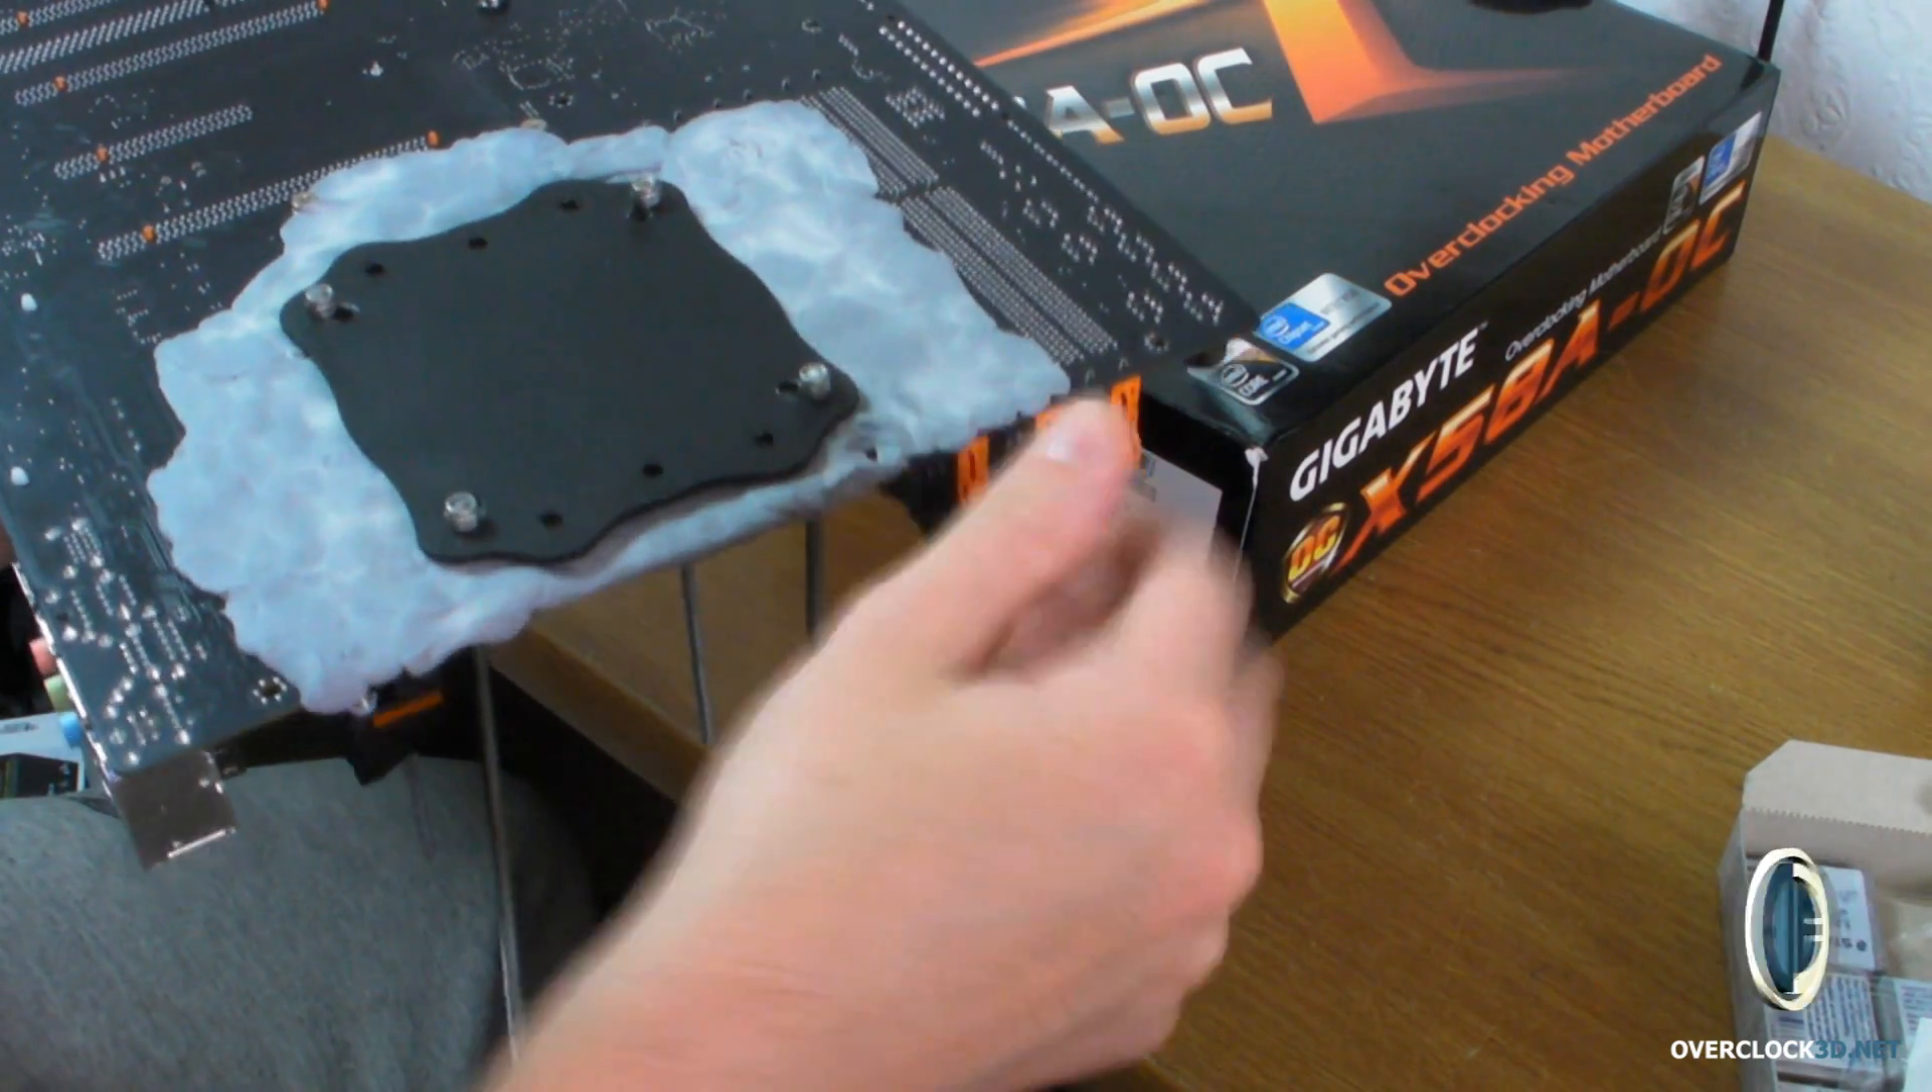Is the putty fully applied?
Yes.